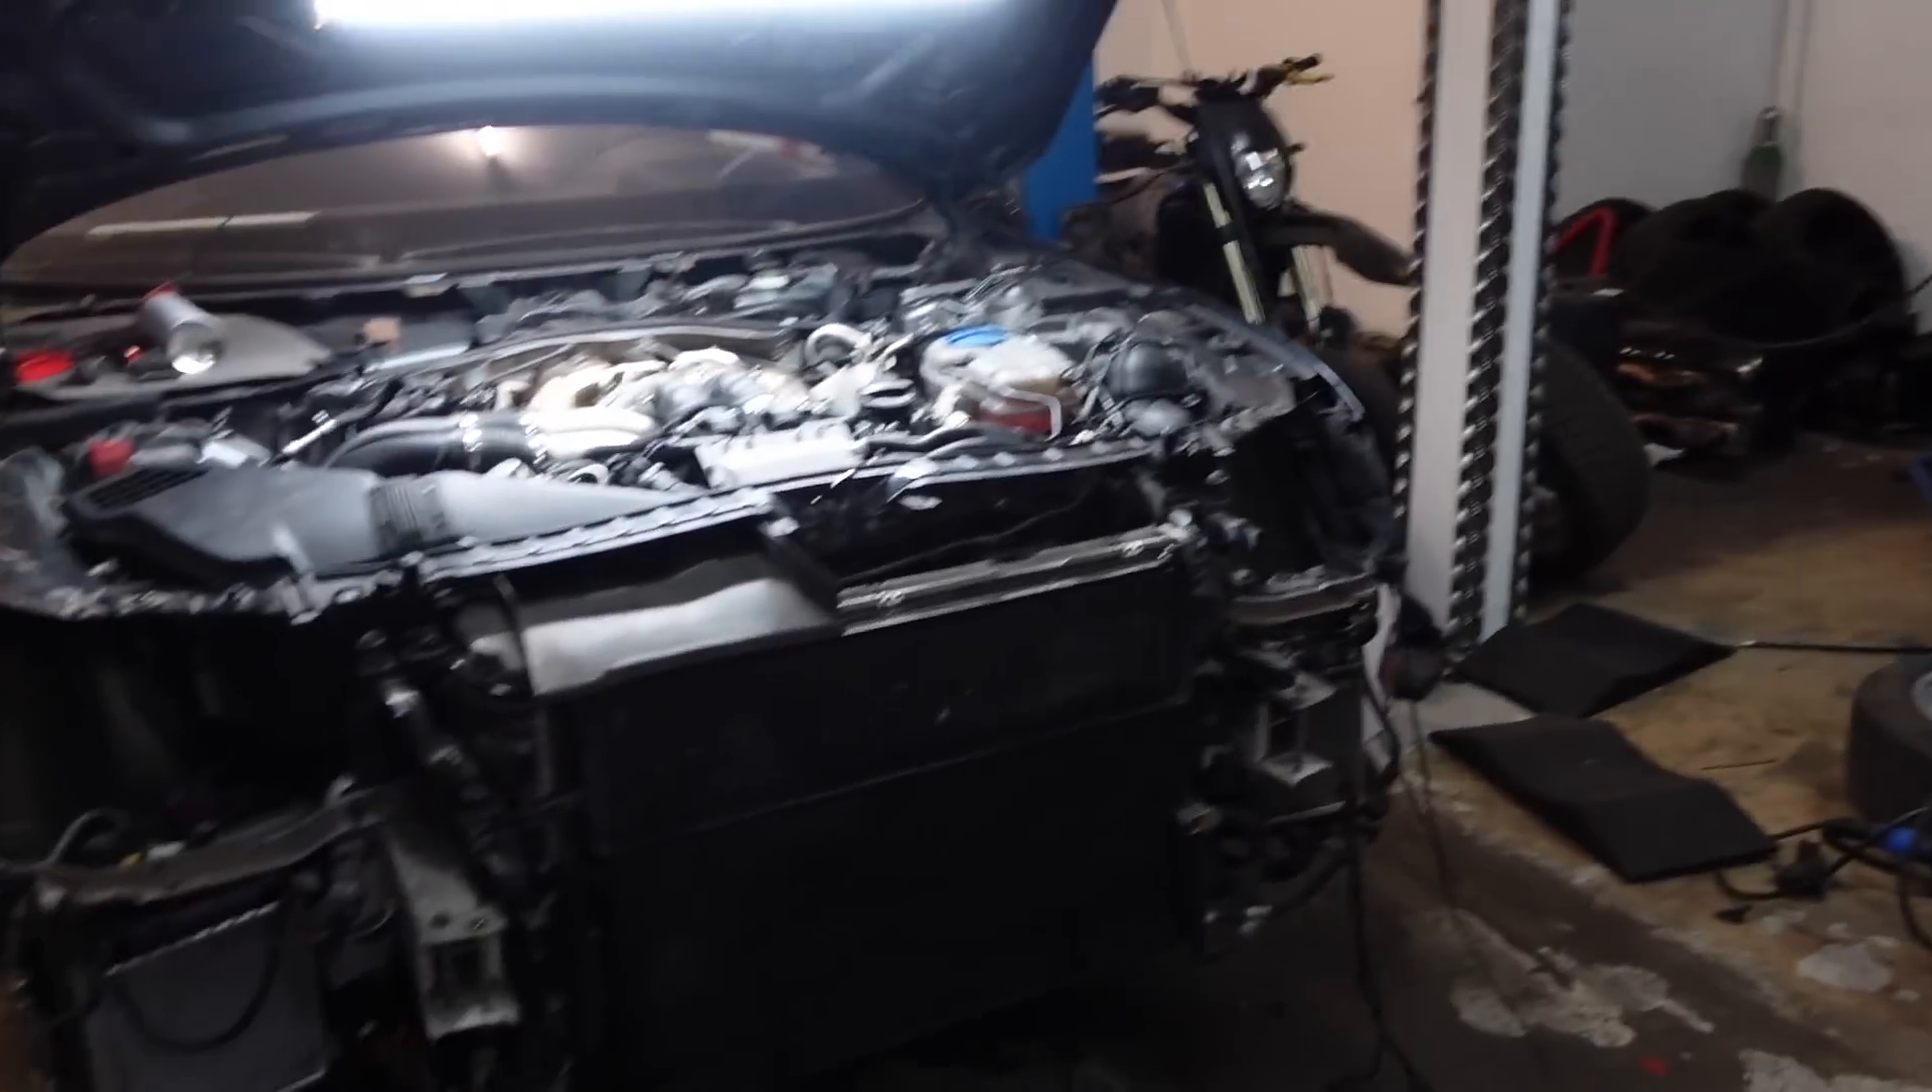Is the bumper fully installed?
No.